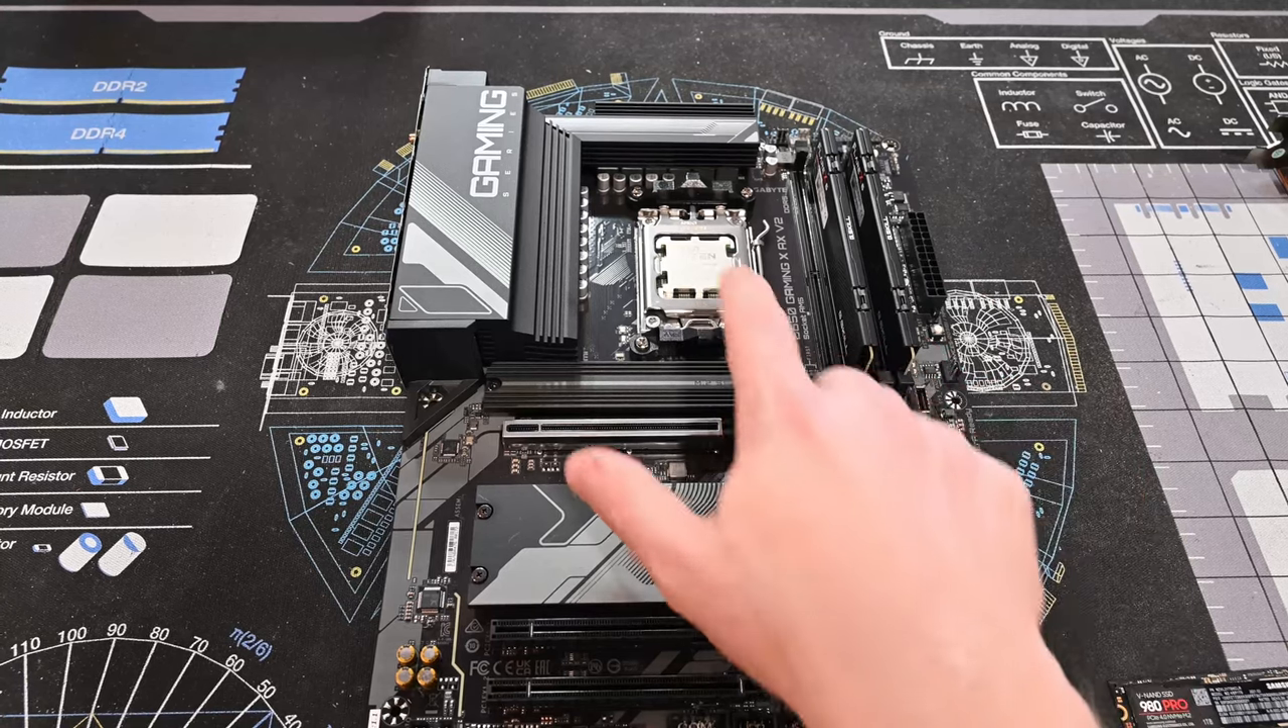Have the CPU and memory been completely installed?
Yes.